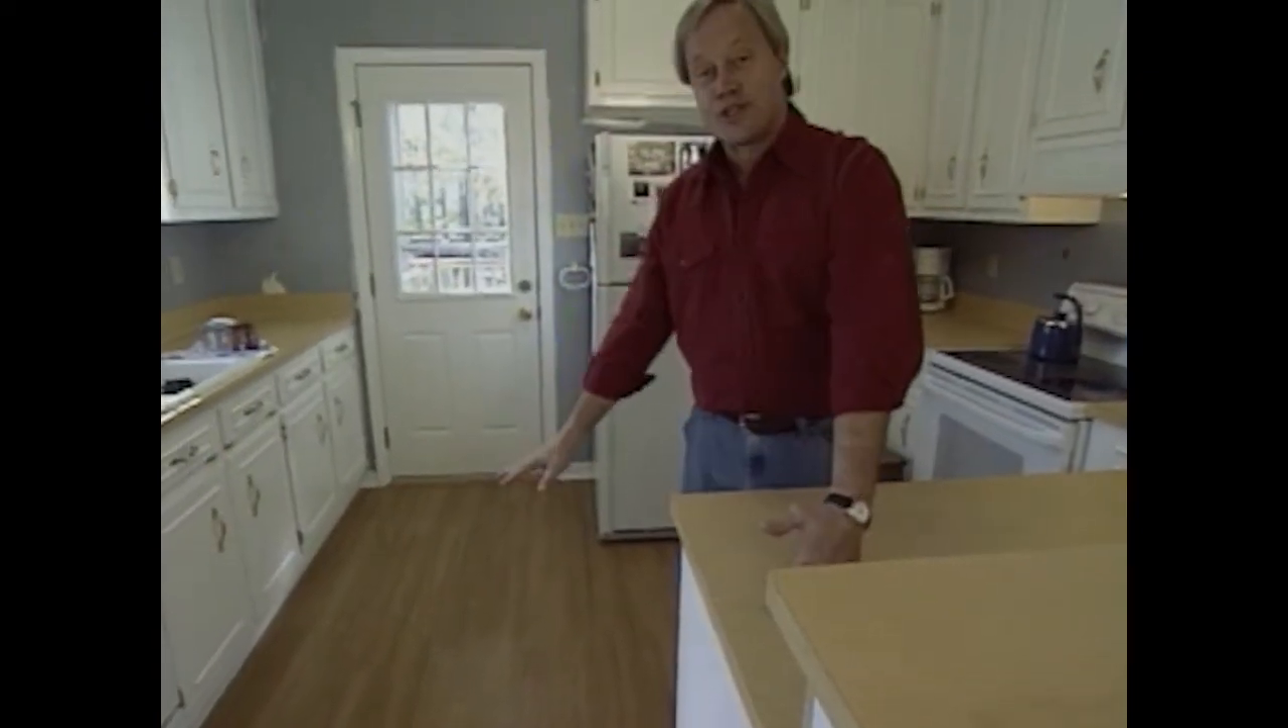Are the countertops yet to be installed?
No.